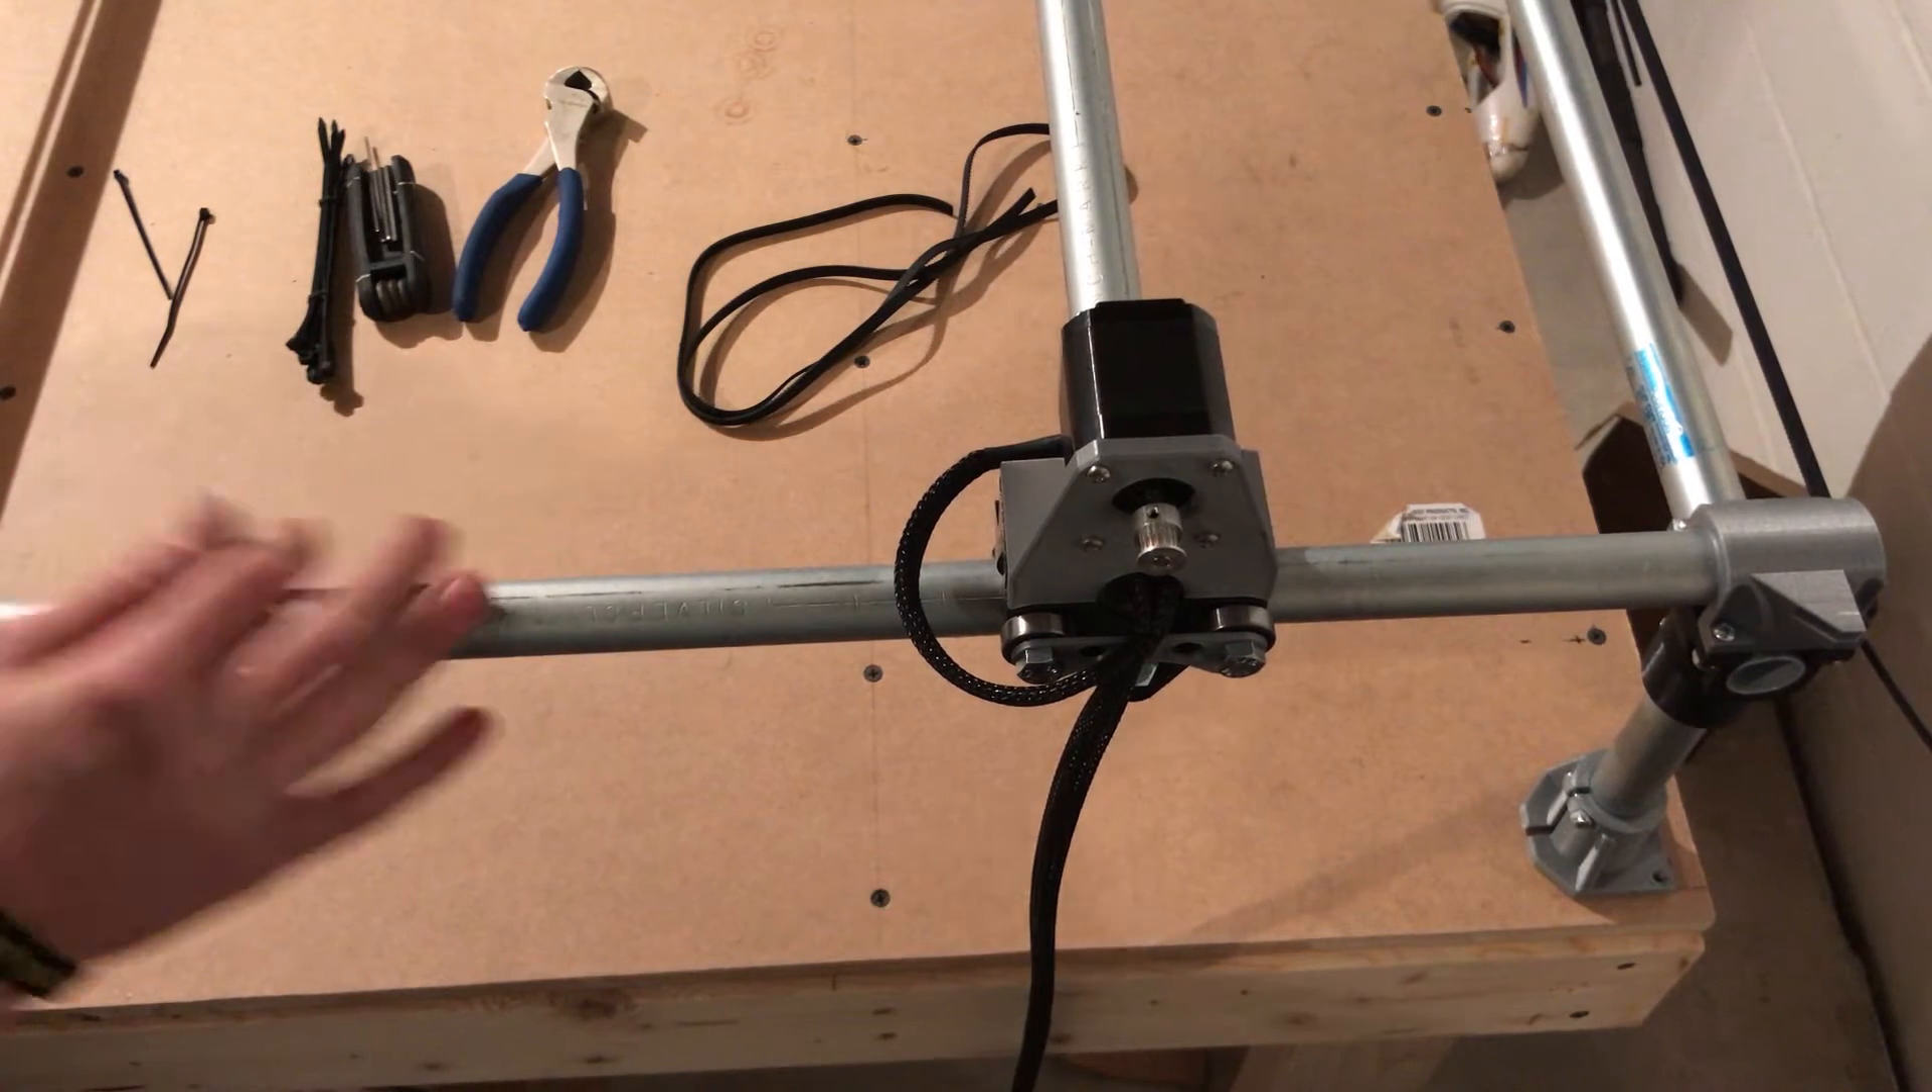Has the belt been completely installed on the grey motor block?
No.